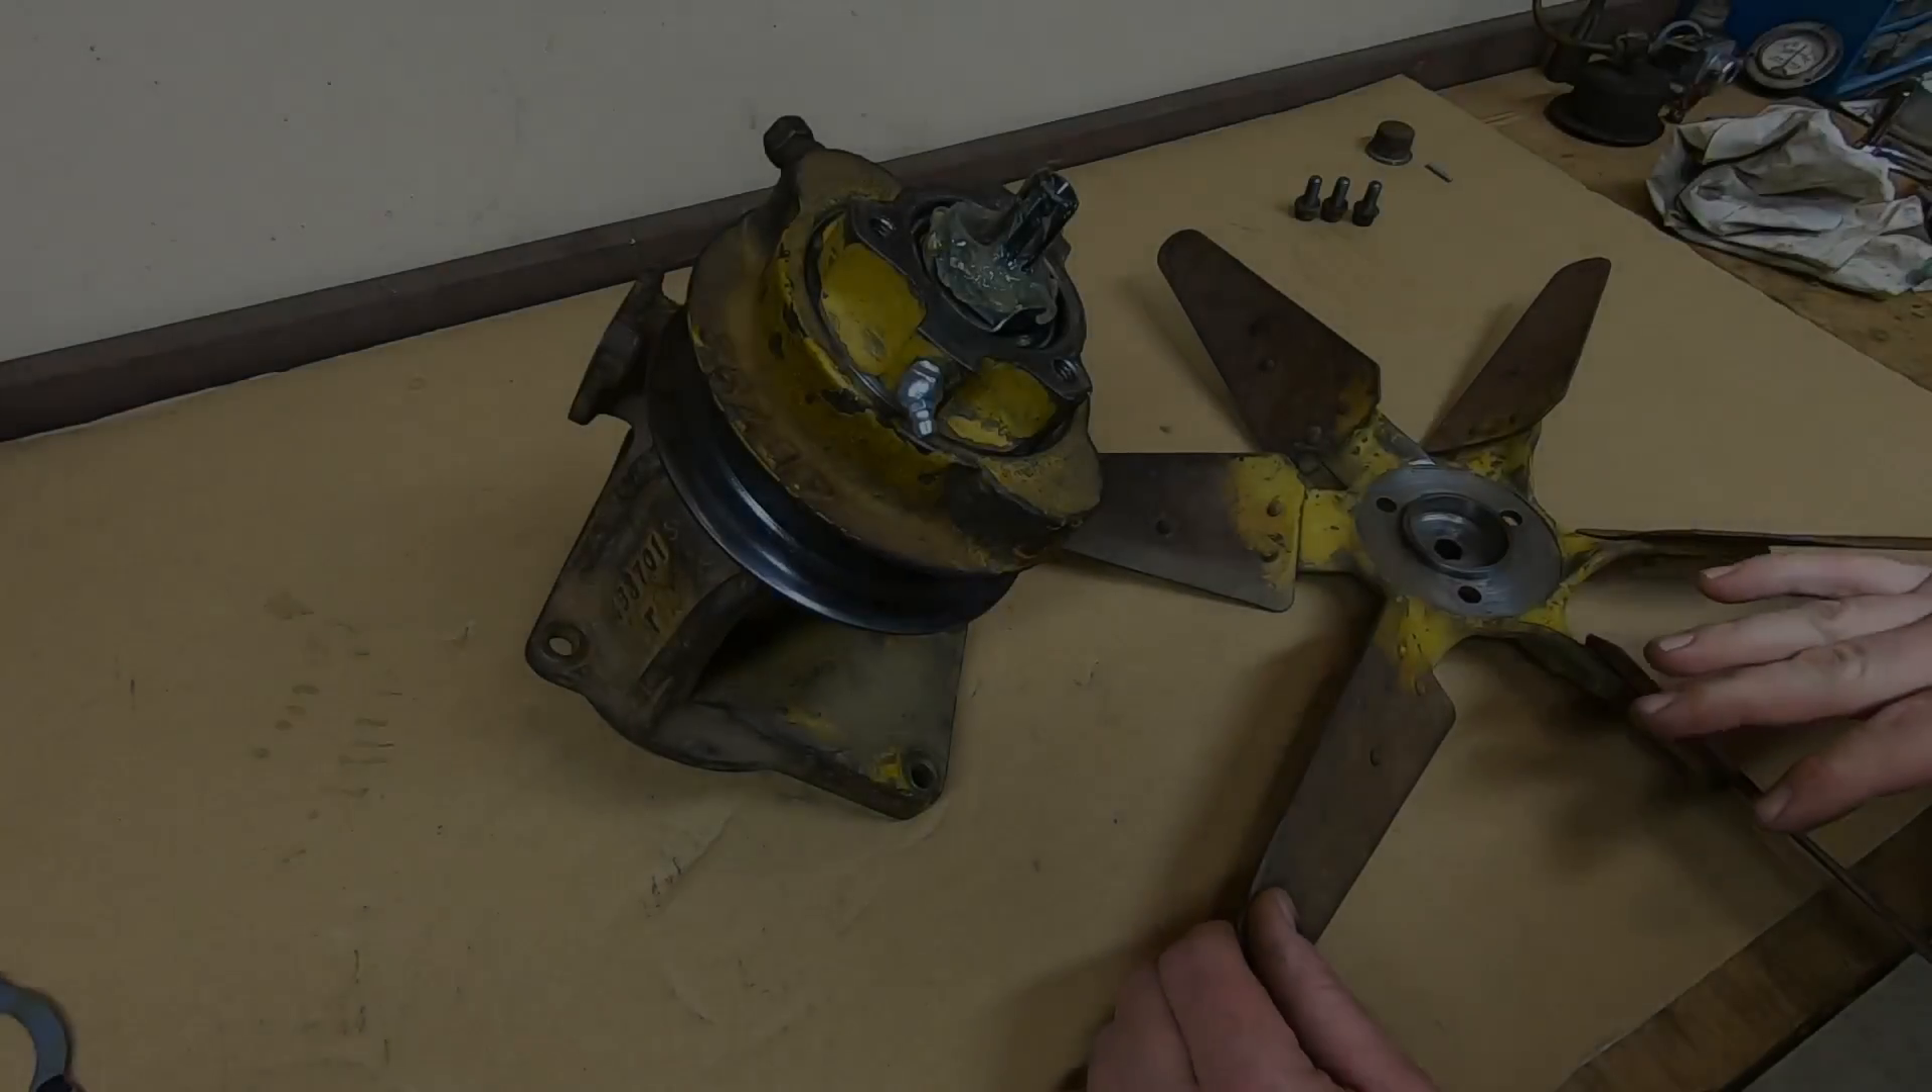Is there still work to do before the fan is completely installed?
Yes.